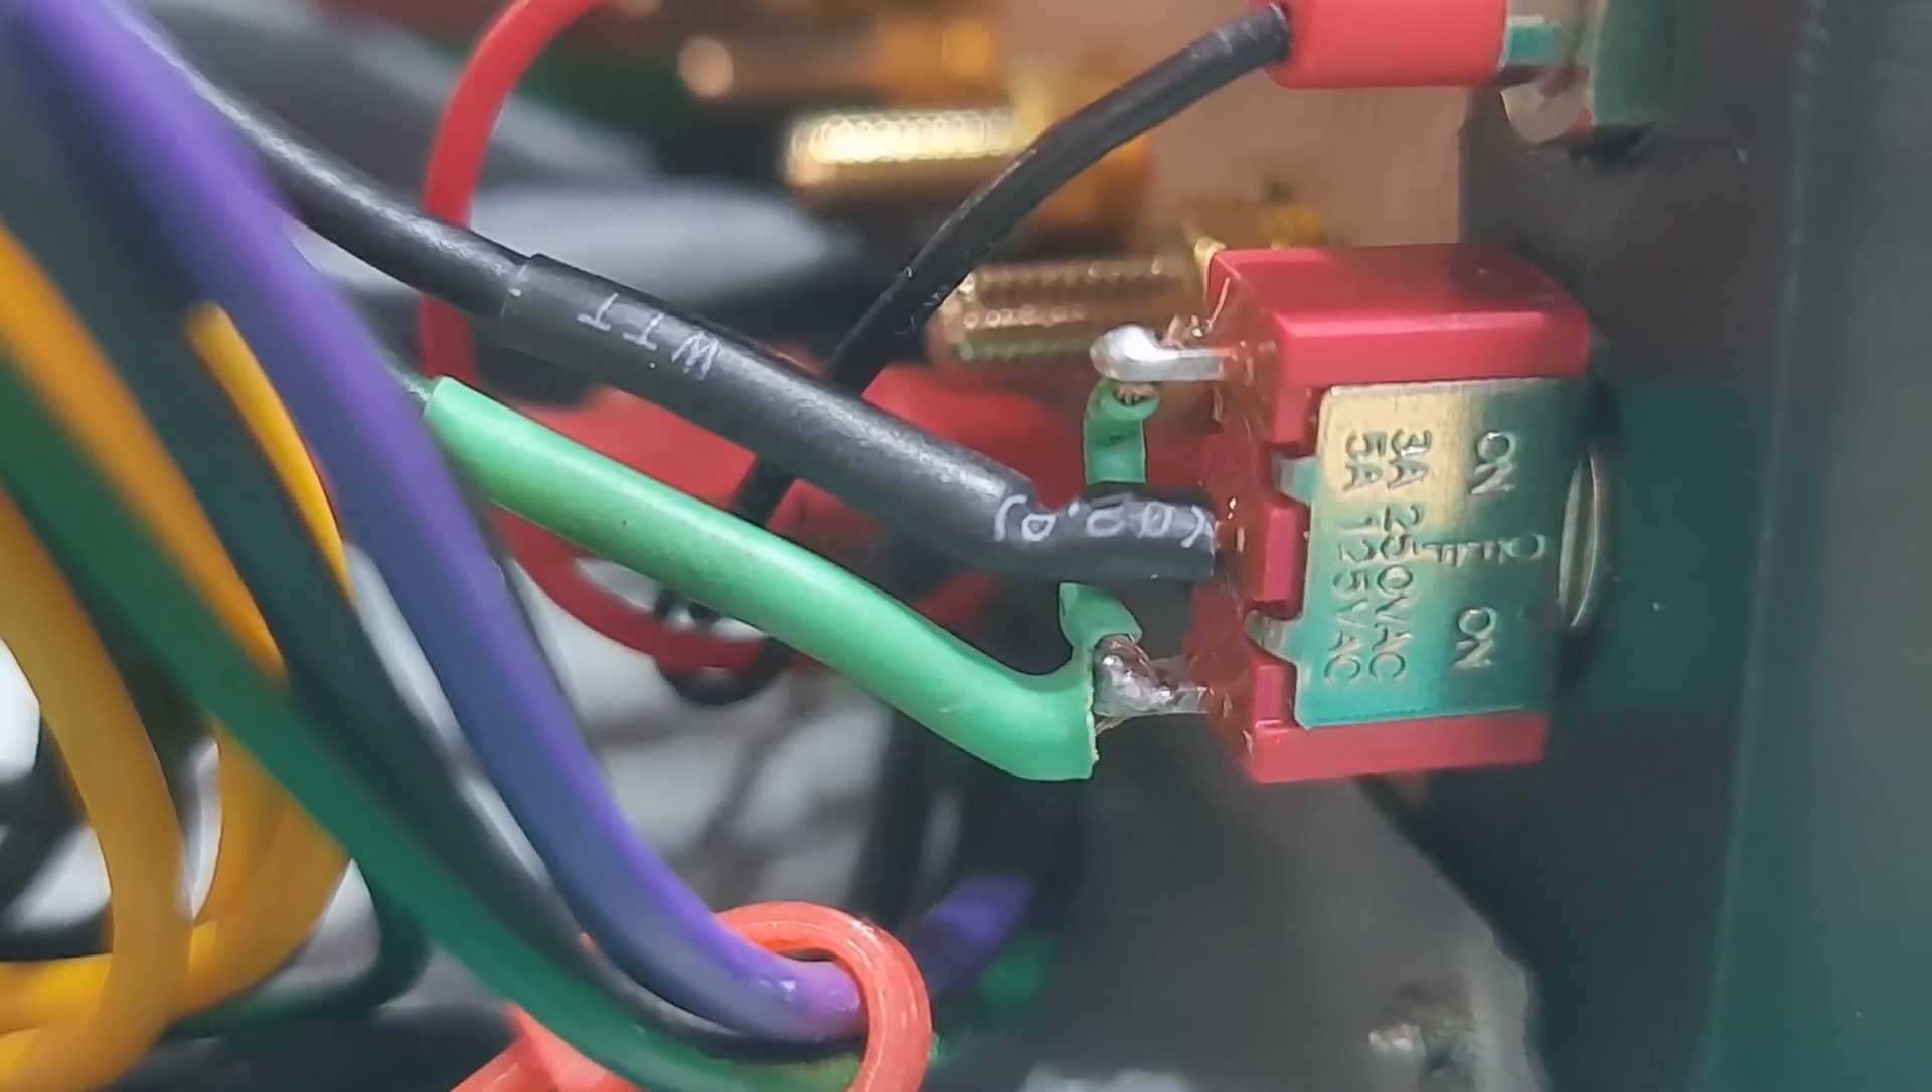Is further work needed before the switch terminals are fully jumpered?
No.